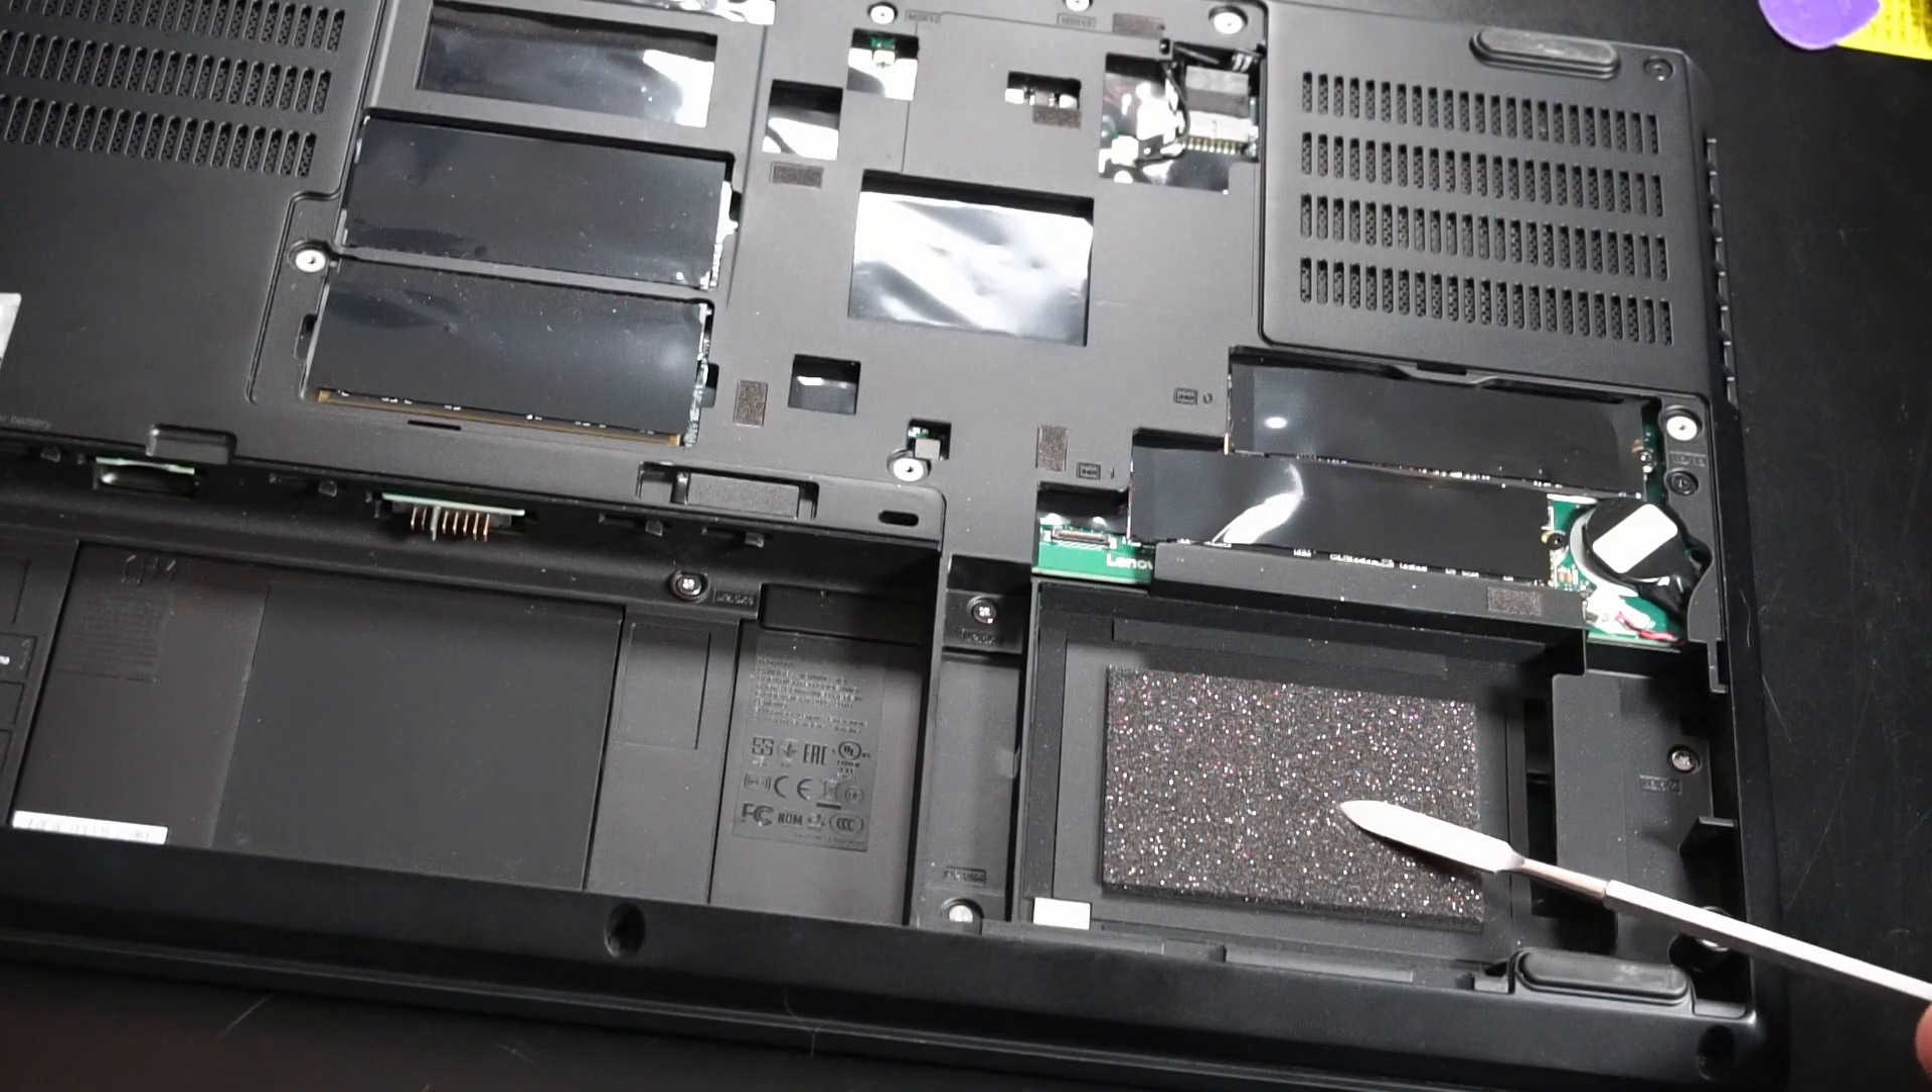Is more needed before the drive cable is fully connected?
Yes.